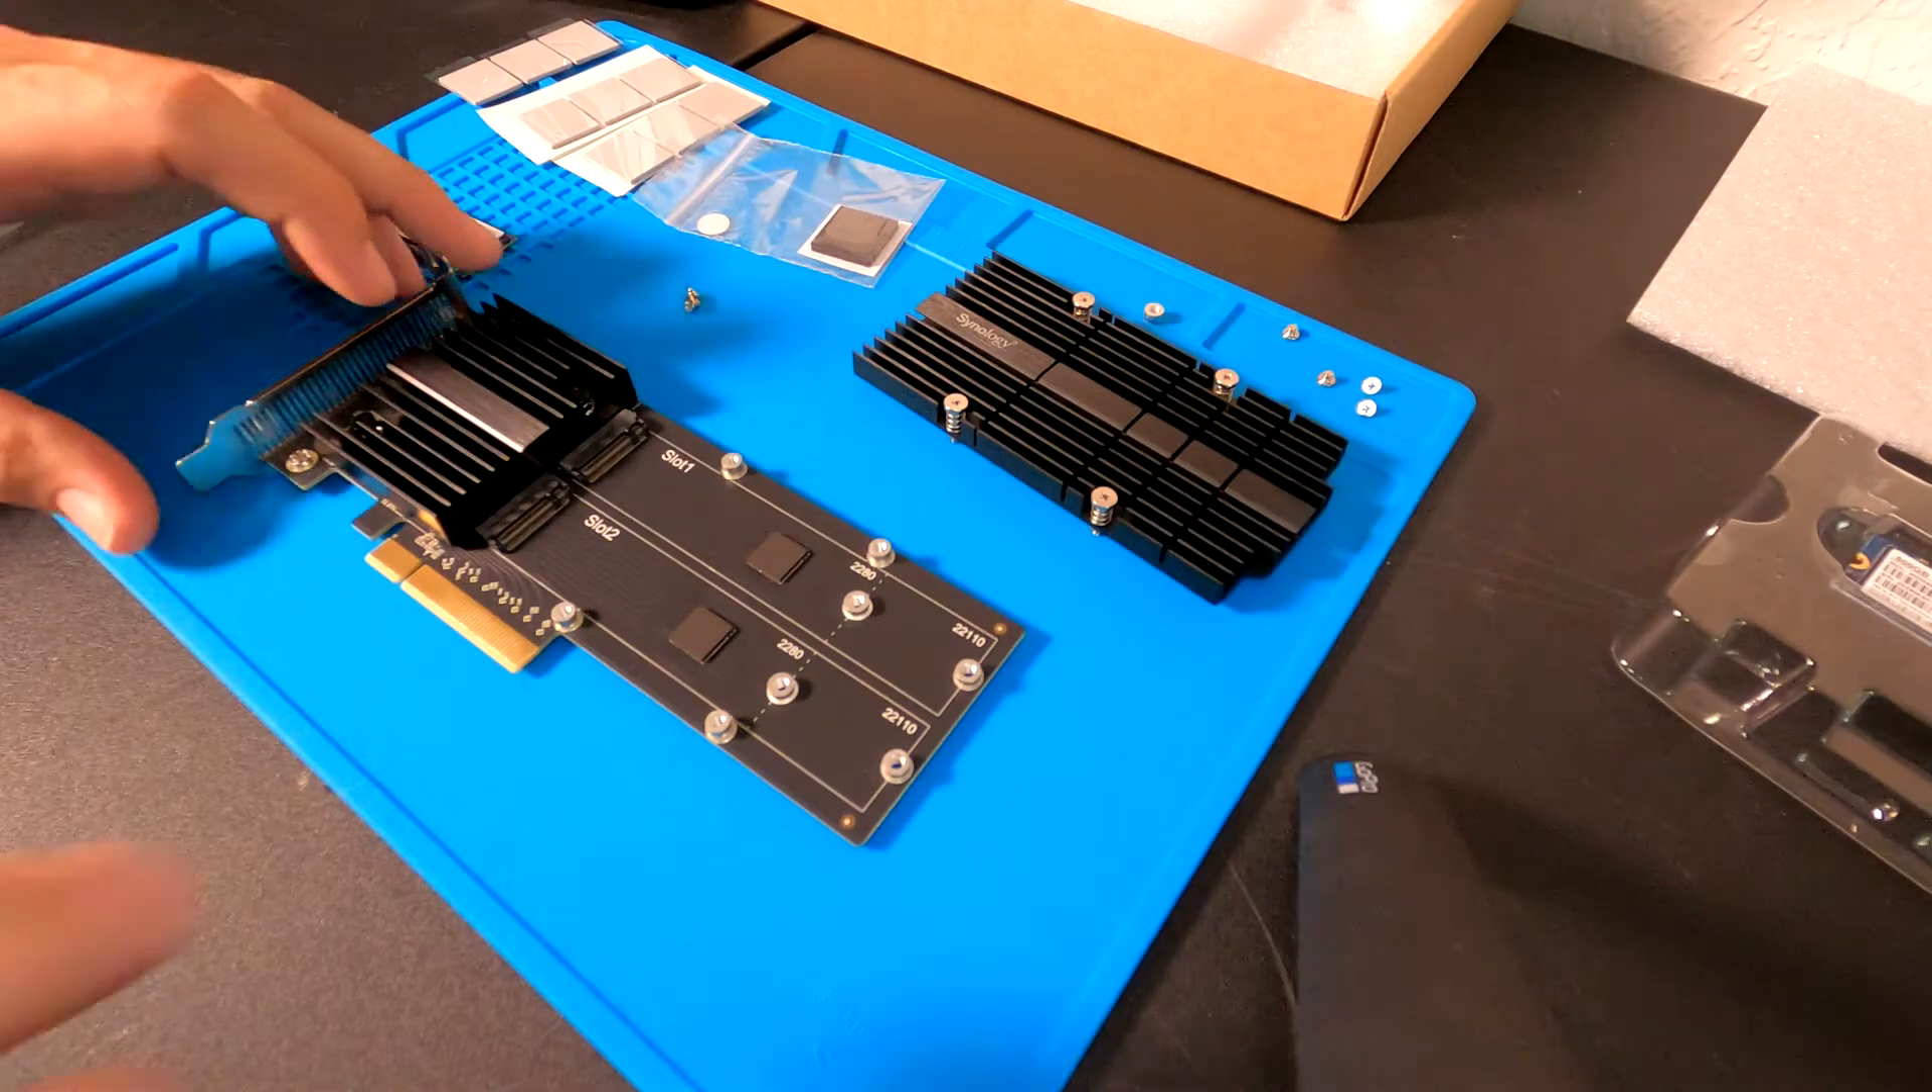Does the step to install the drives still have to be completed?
Yes.